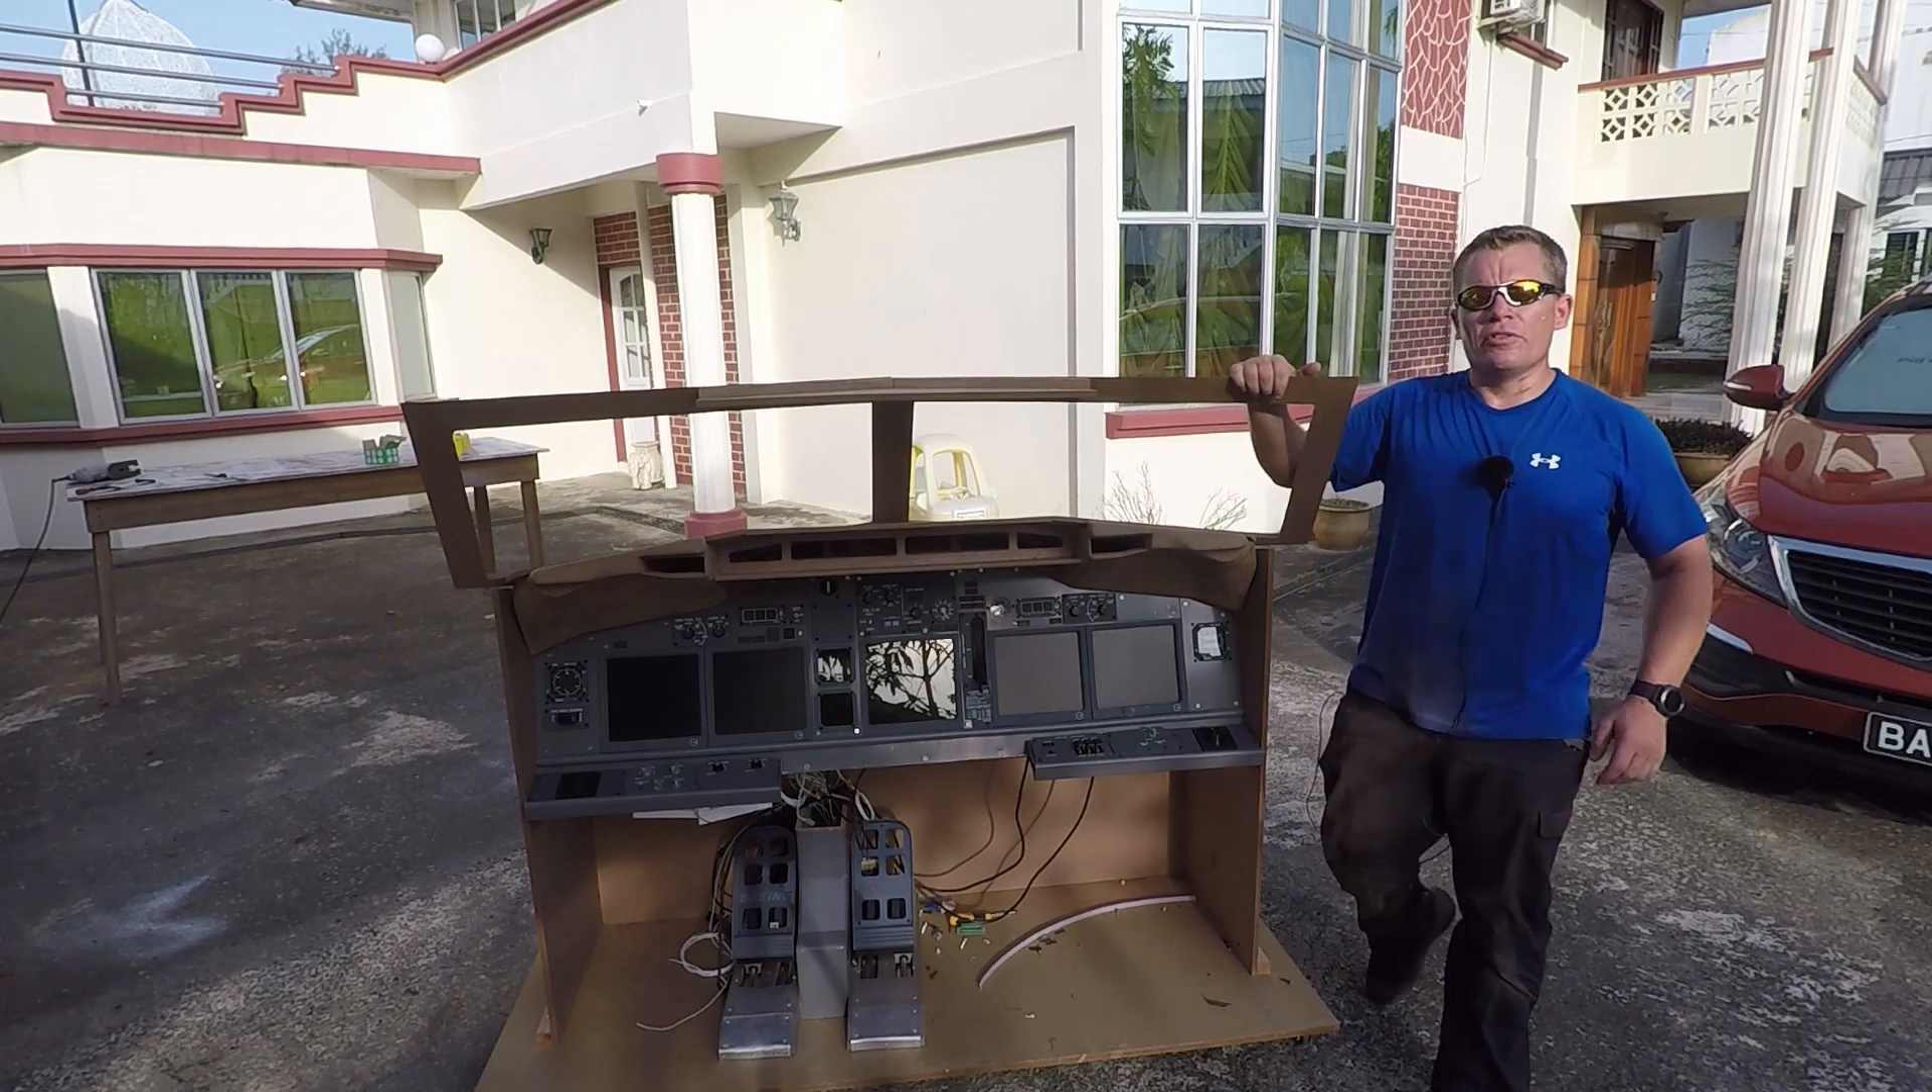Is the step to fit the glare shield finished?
Yes.